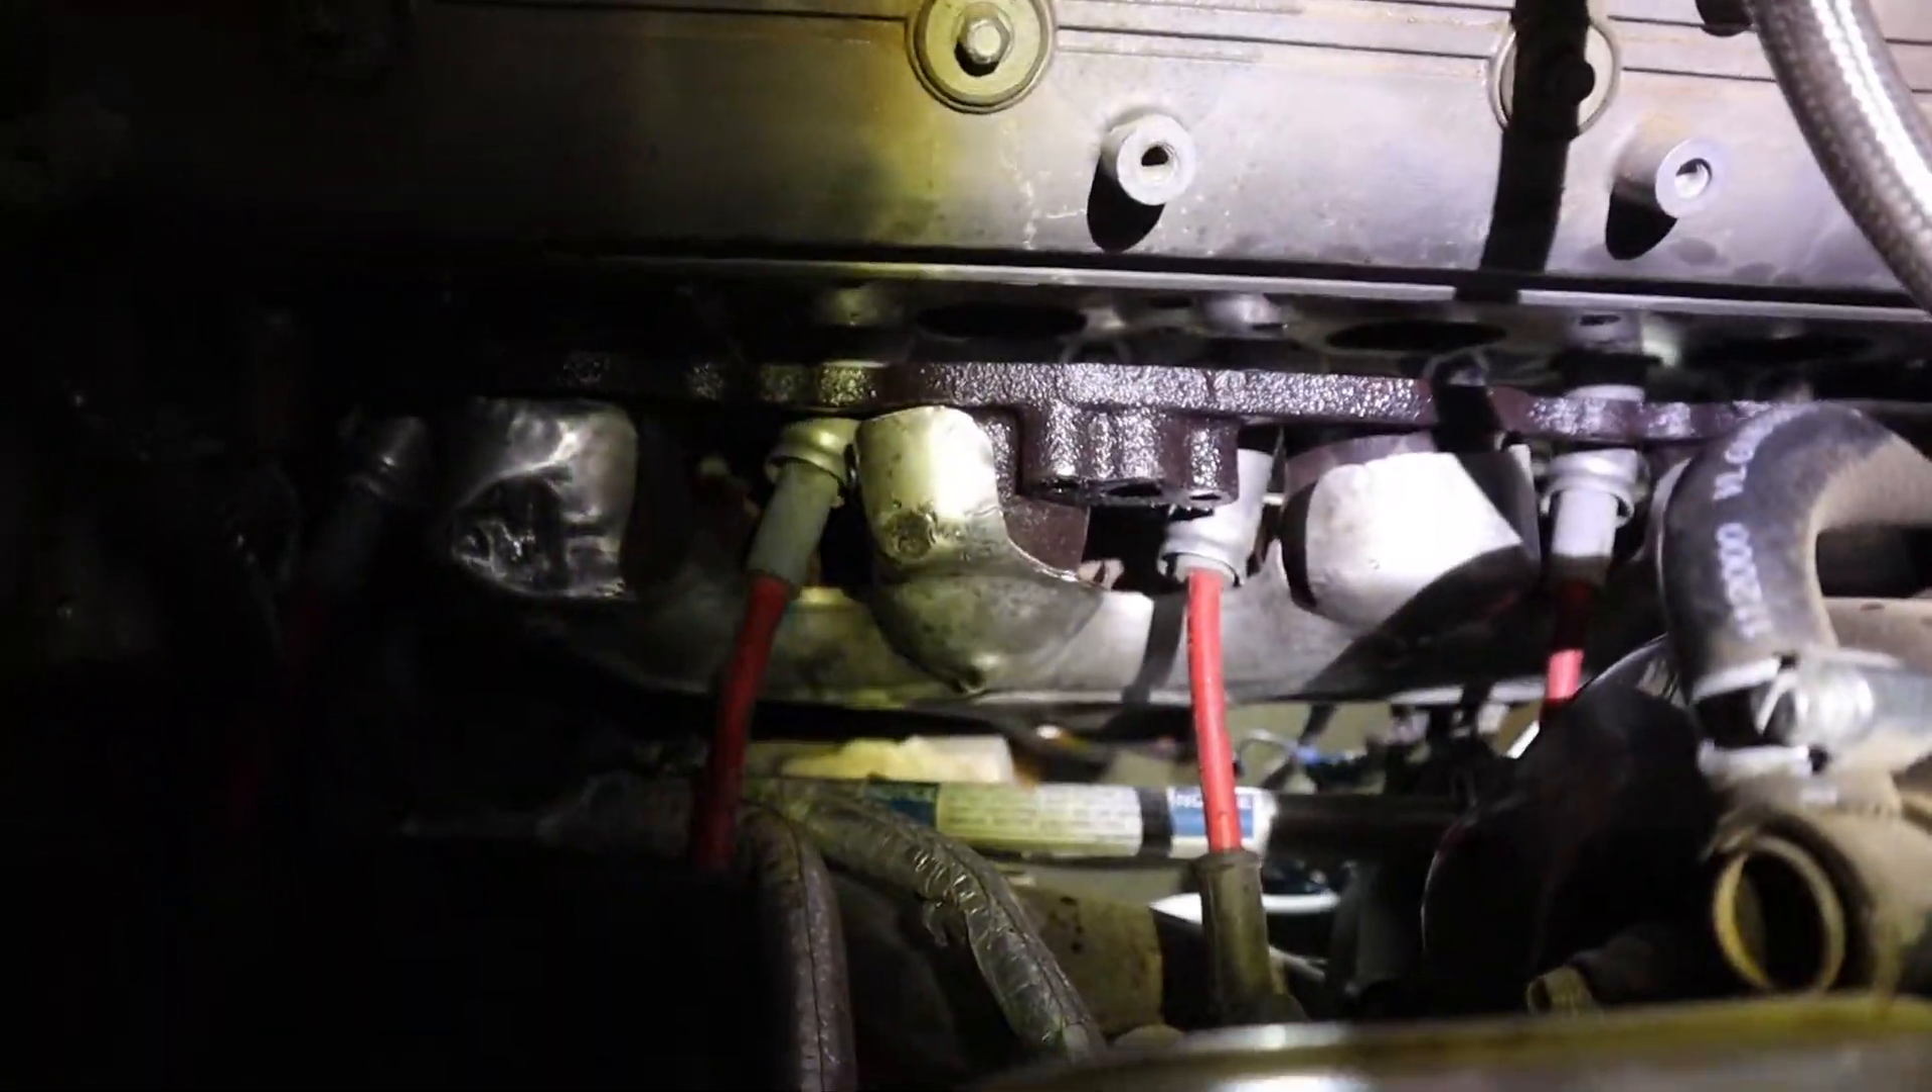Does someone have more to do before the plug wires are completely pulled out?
Yes.